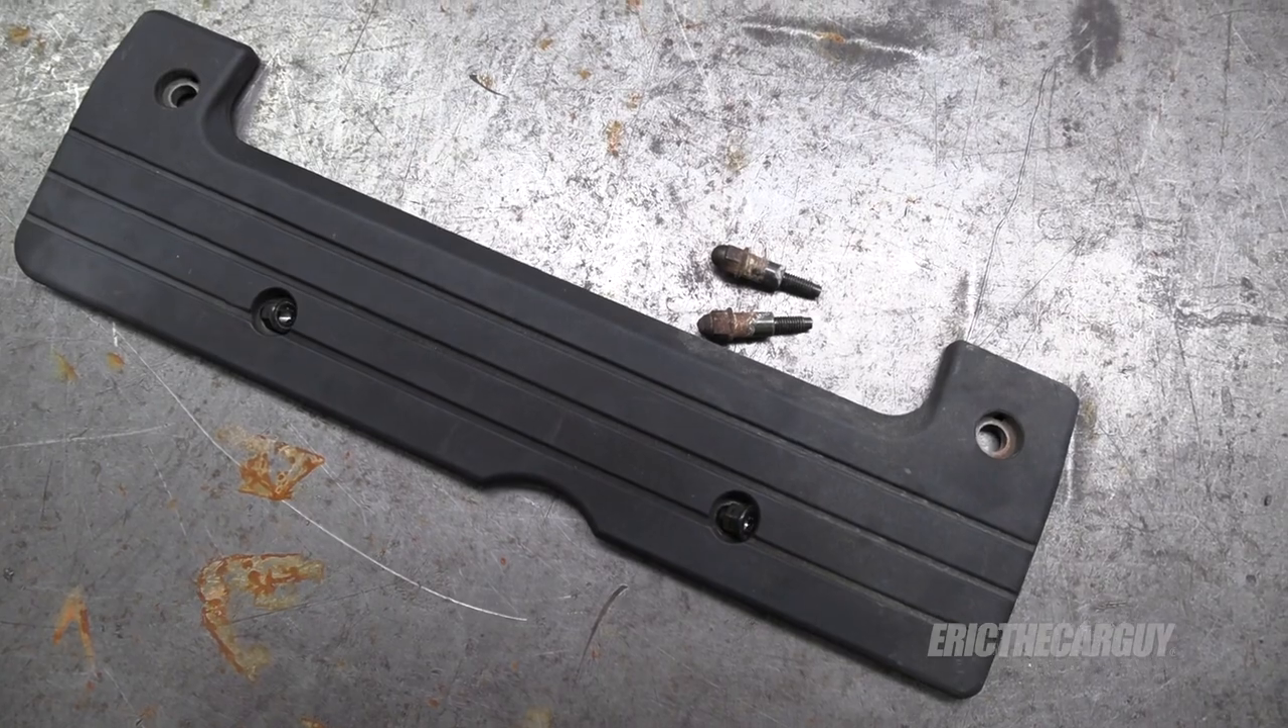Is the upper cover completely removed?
Yes.